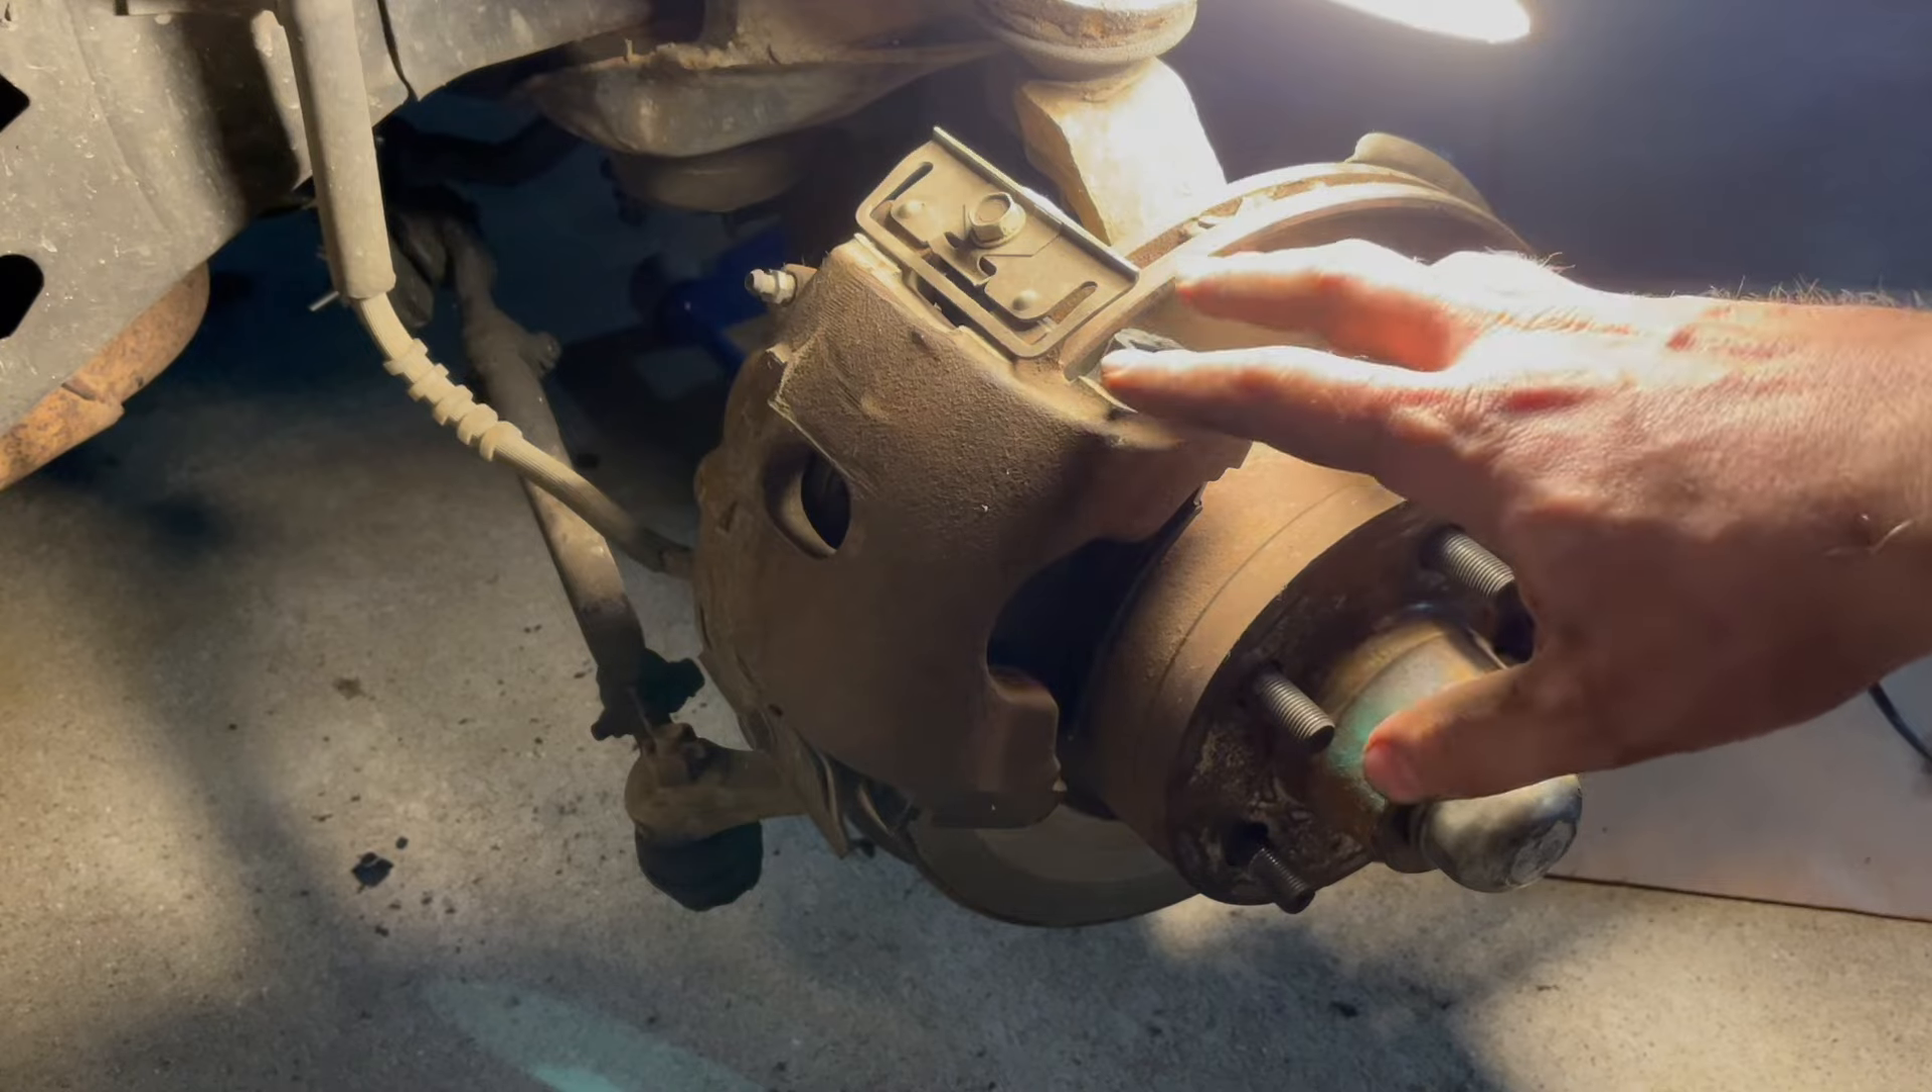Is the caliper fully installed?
Yes.